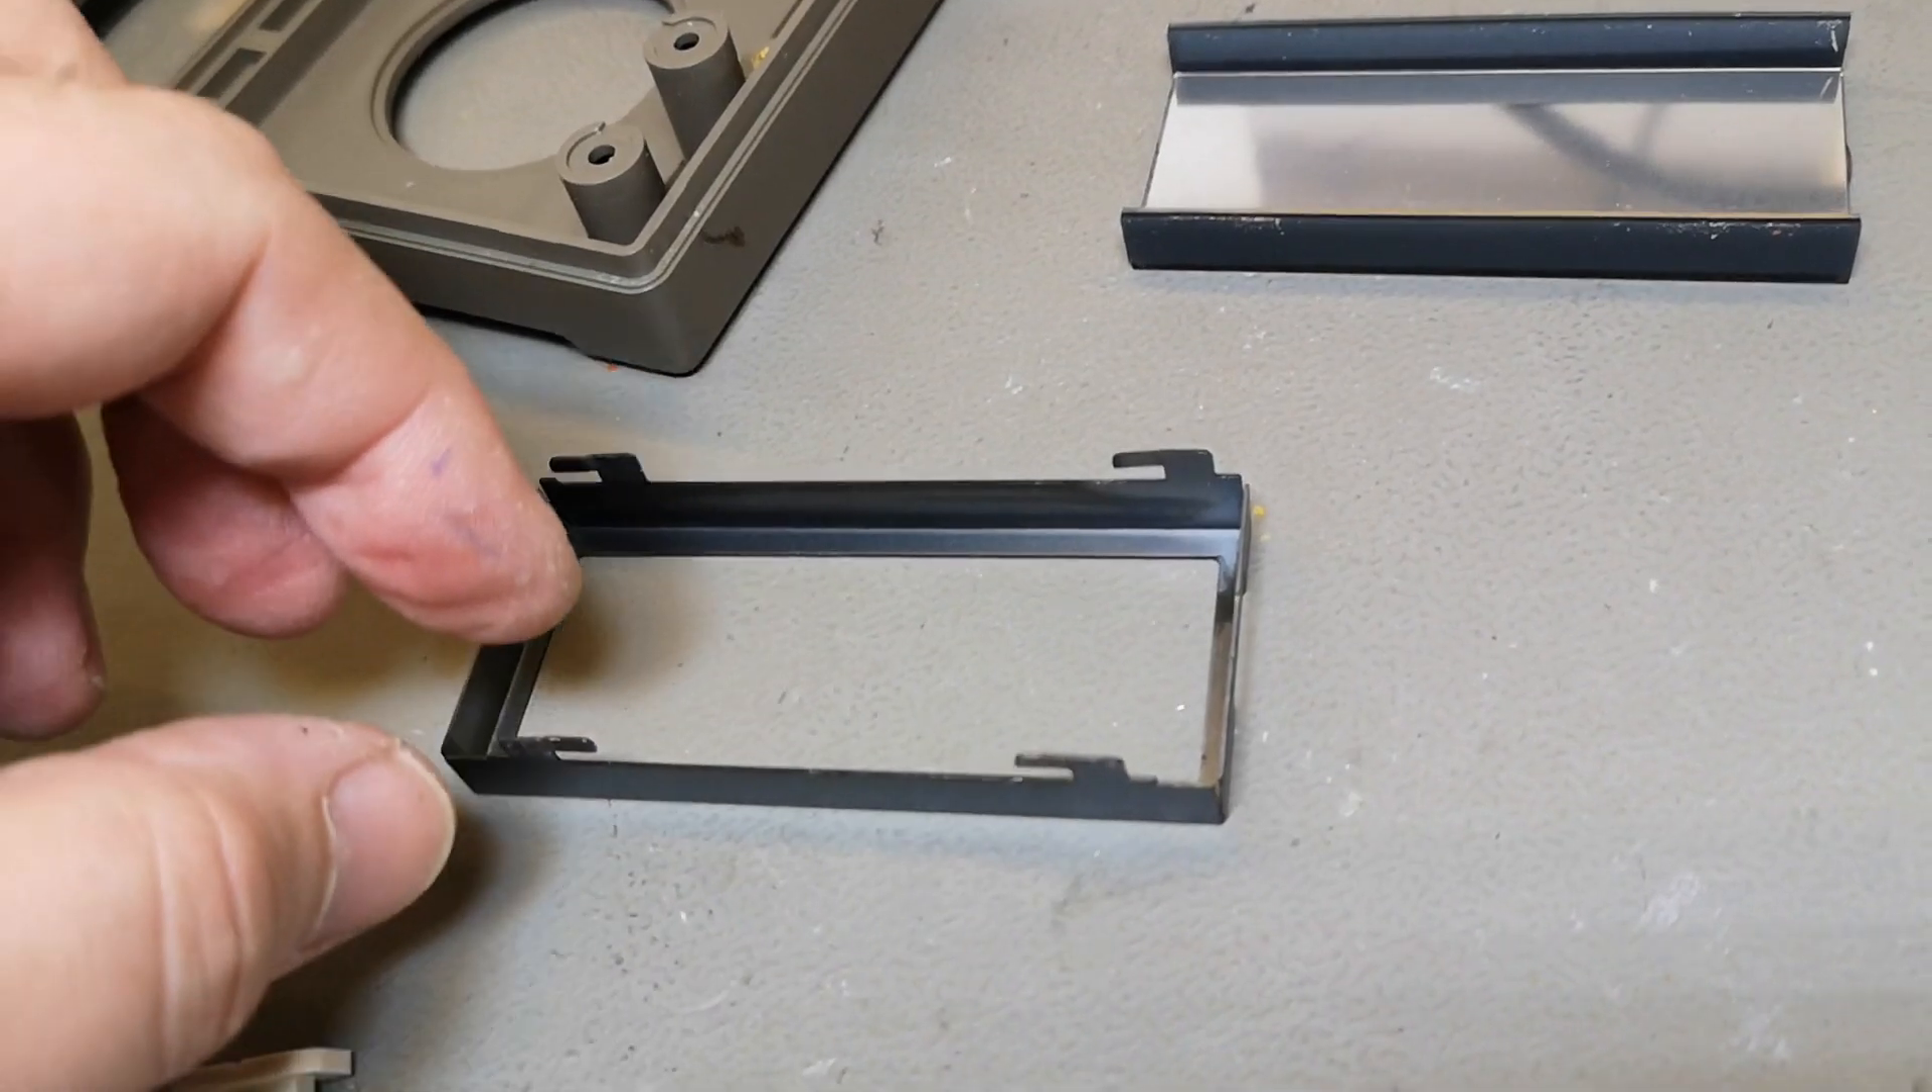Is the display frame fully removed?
Yes.